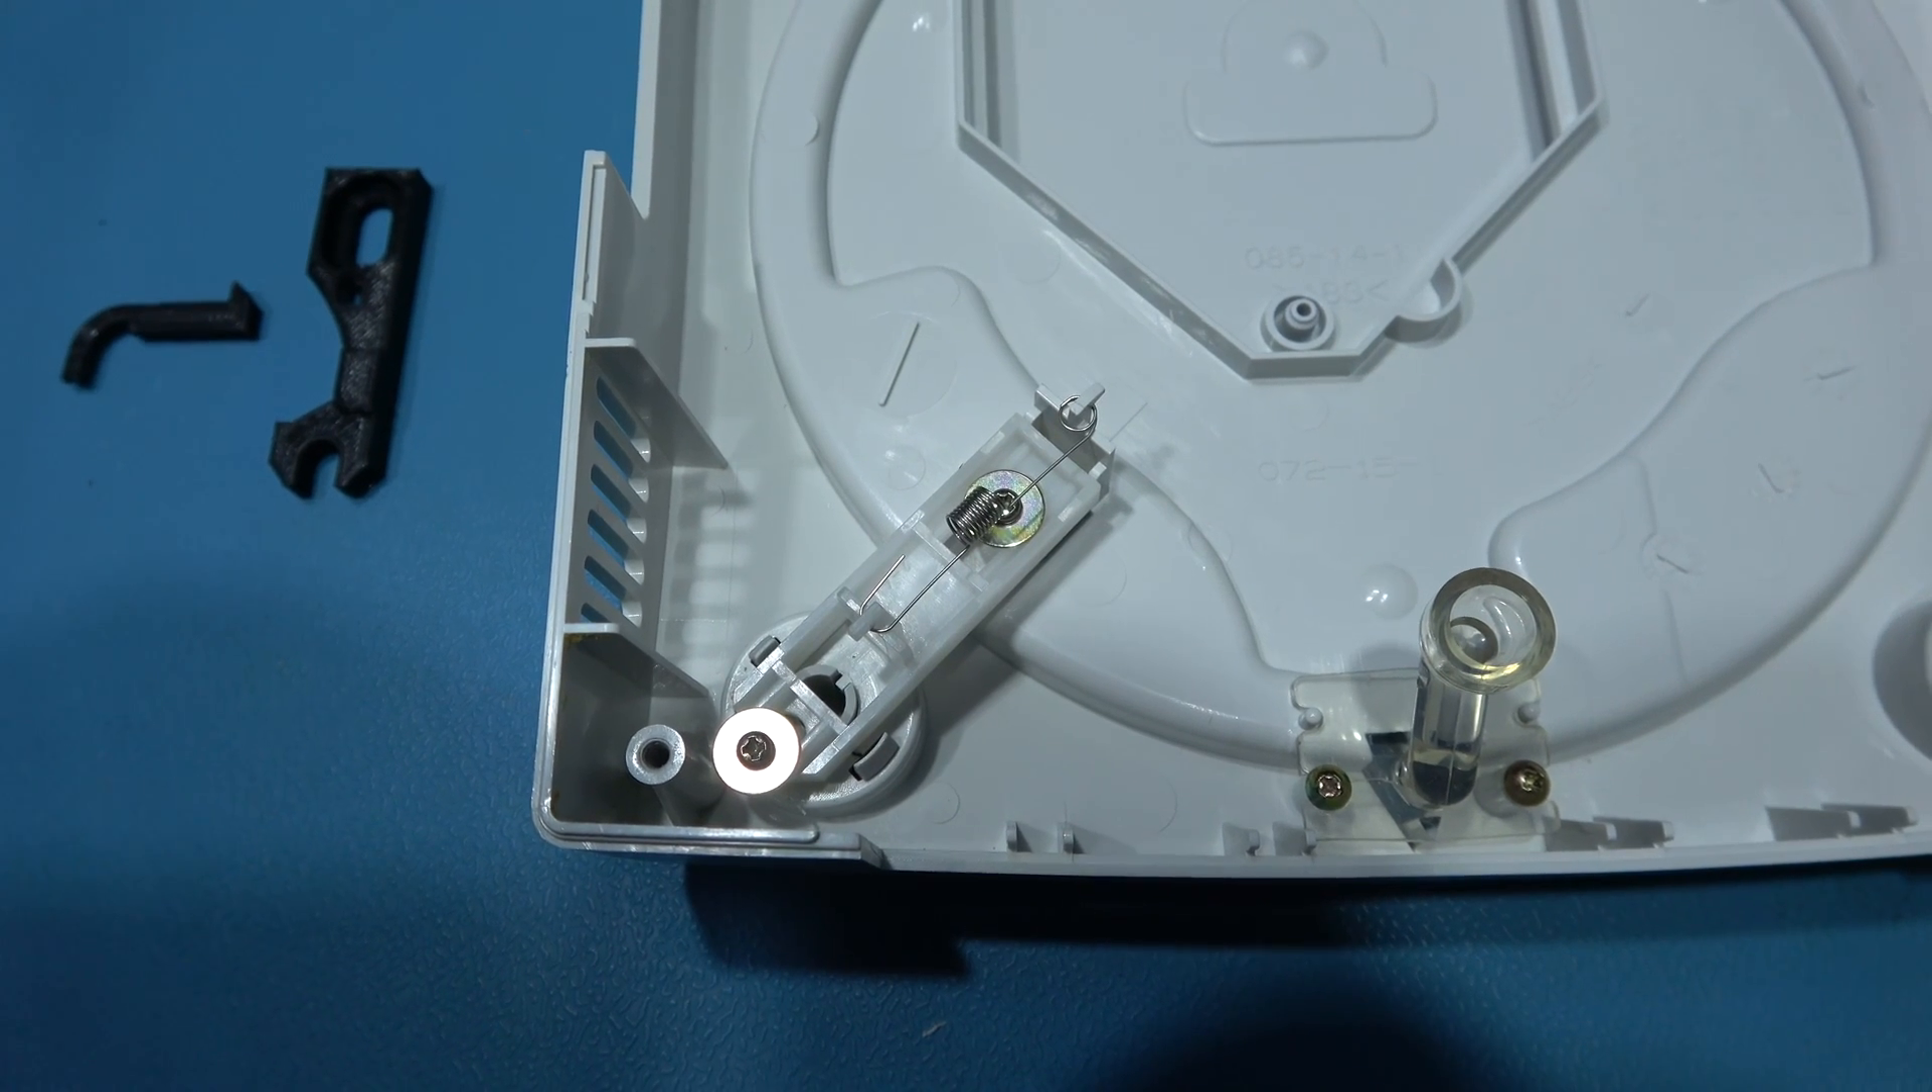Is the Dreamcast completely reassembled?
No.